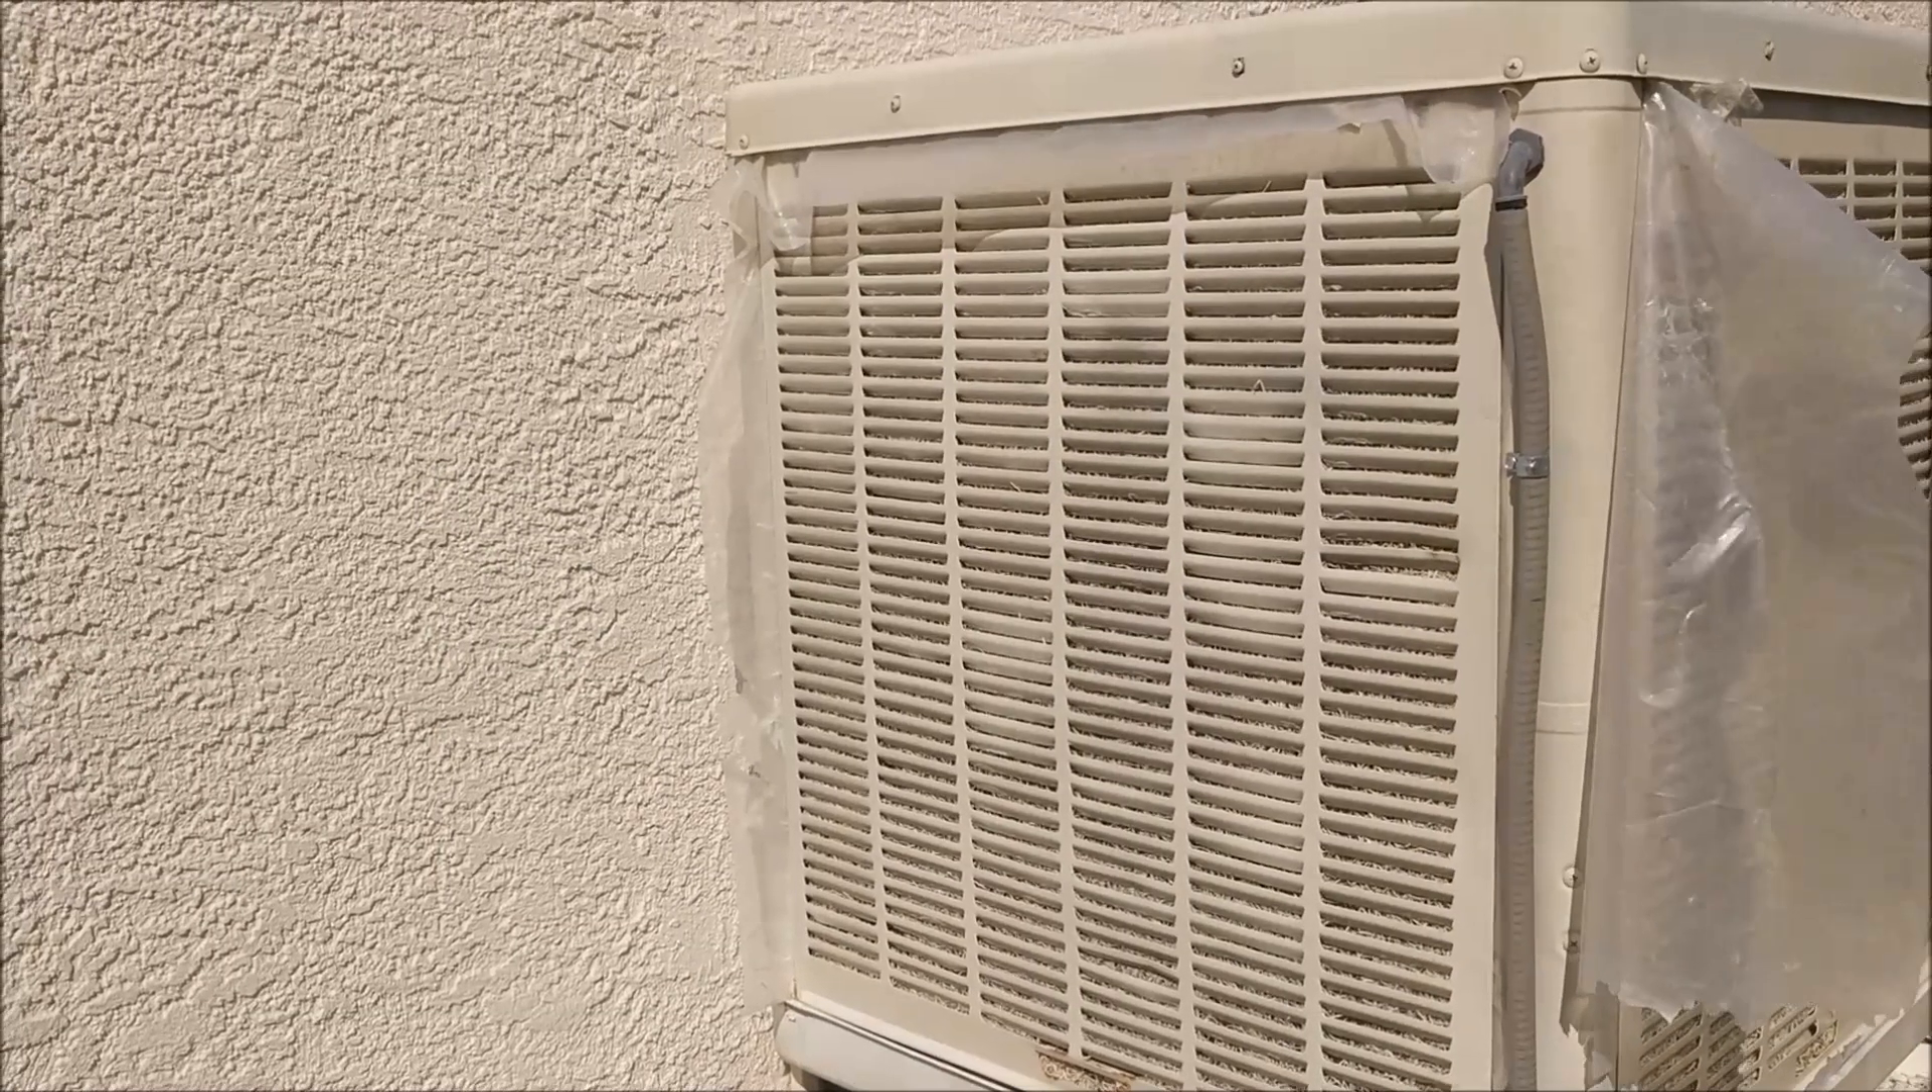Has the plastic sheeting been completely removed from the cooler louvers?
No.